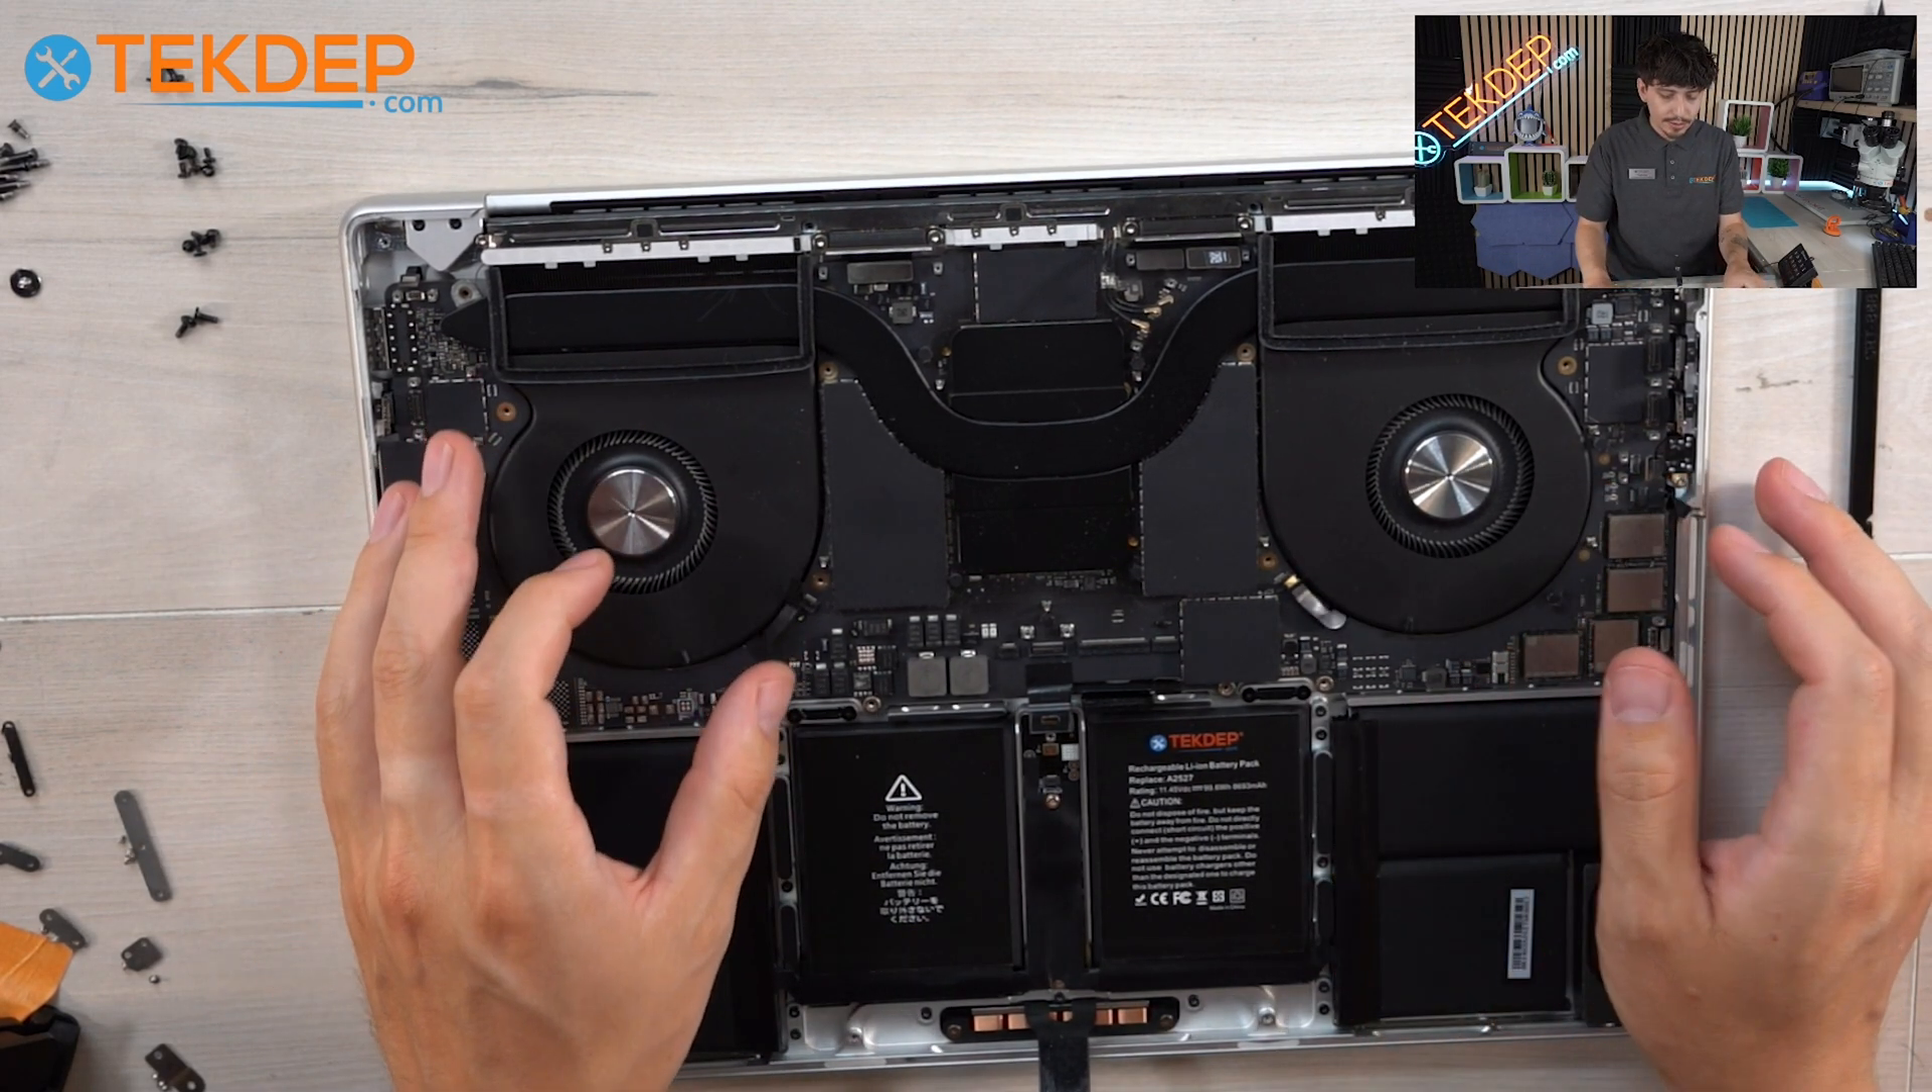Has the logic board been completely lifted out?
No.